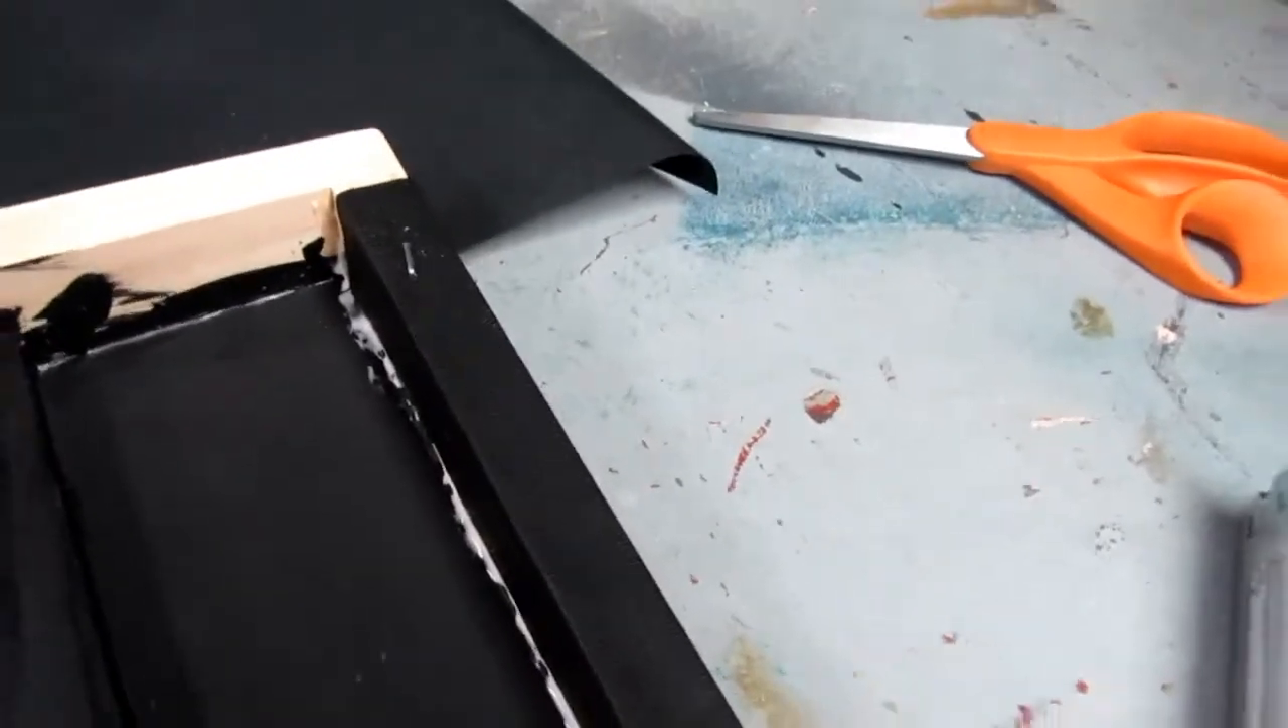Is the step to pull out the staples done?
No.